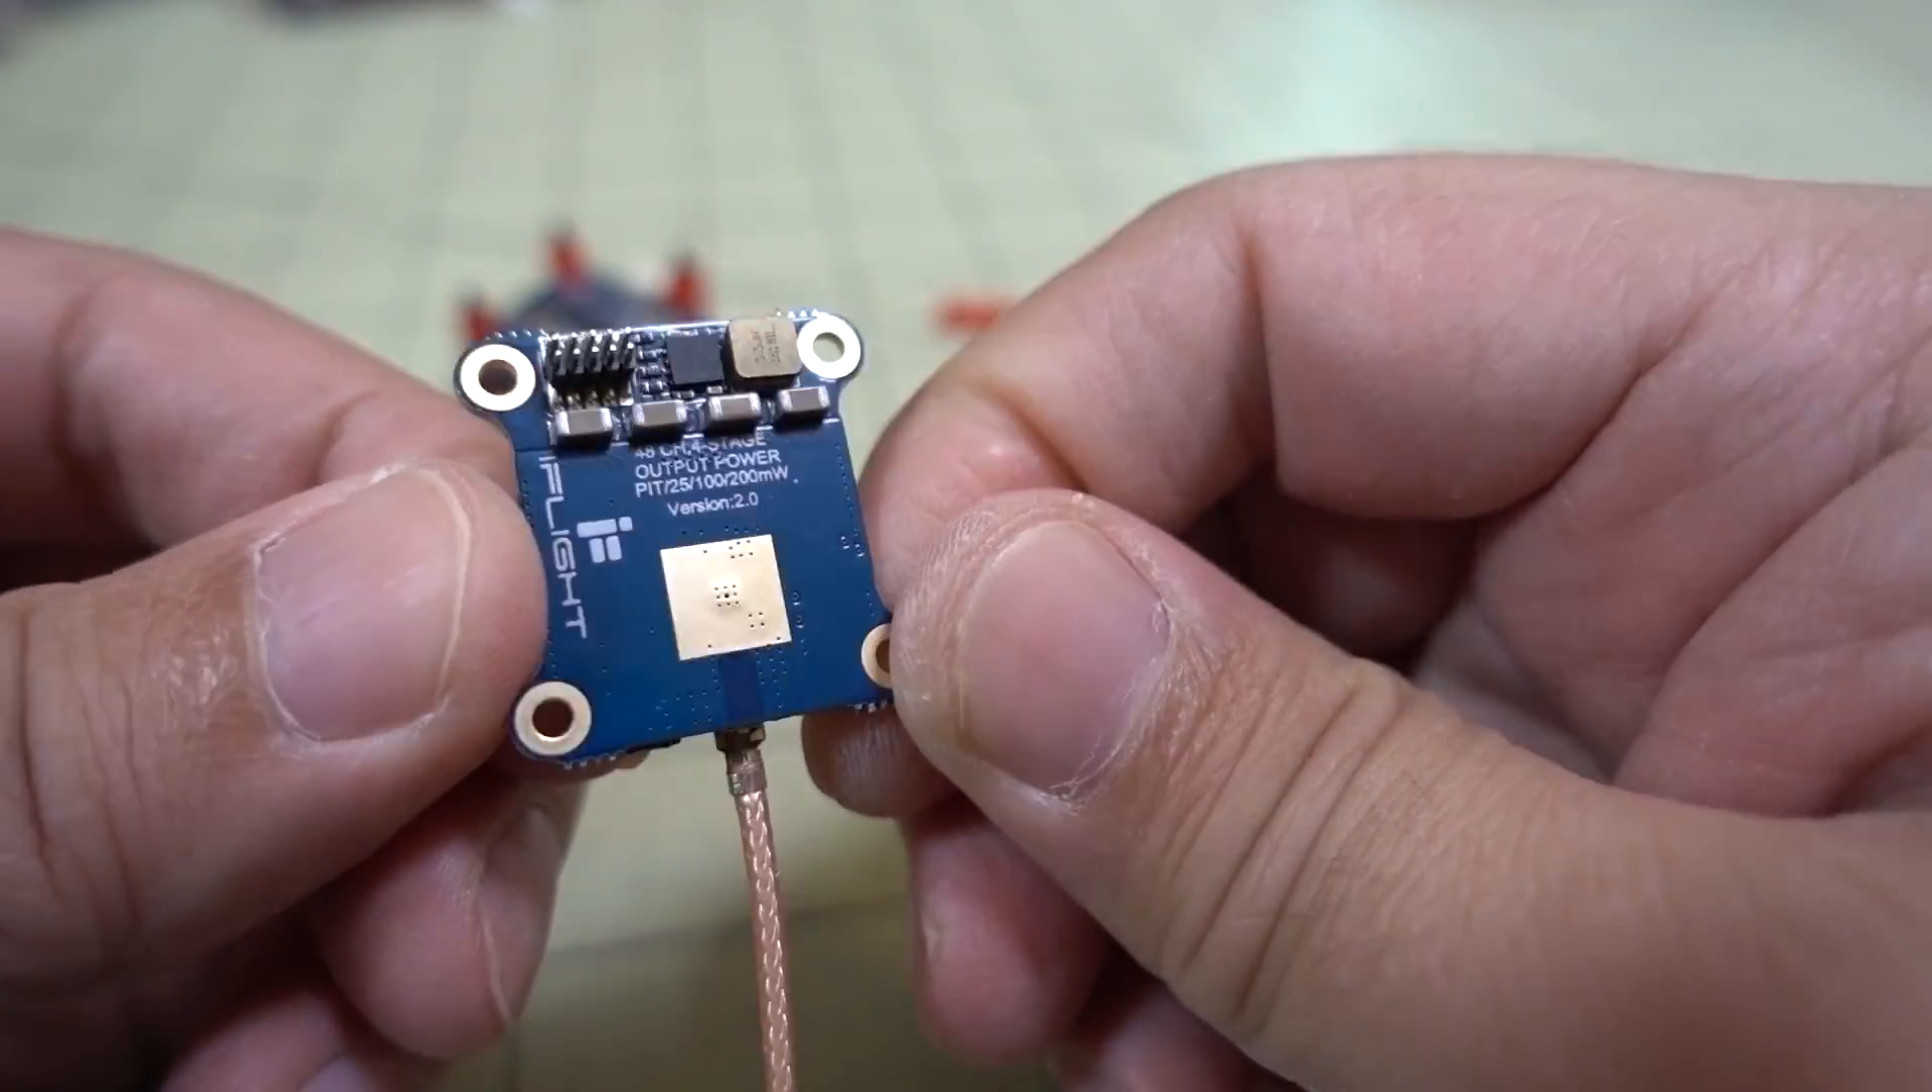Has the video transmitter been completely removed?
Yes.